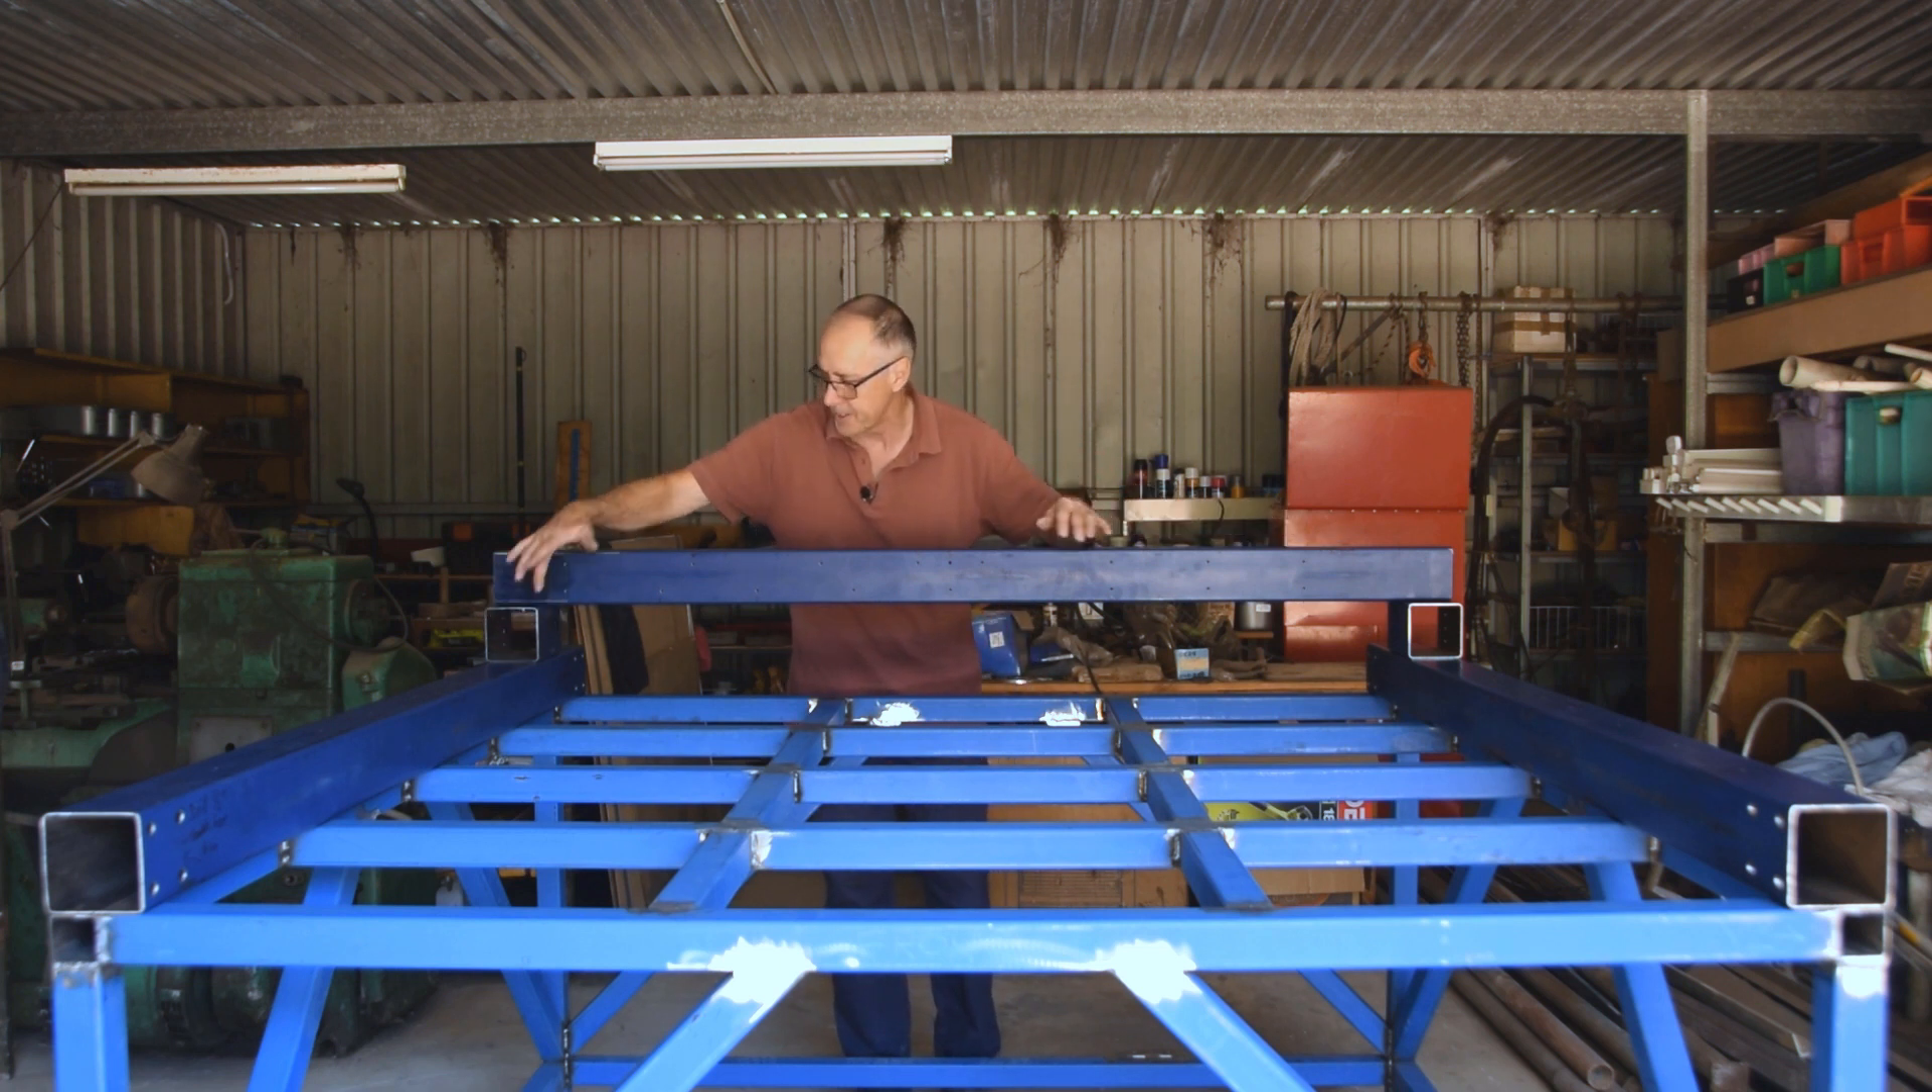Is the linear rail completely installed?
No.